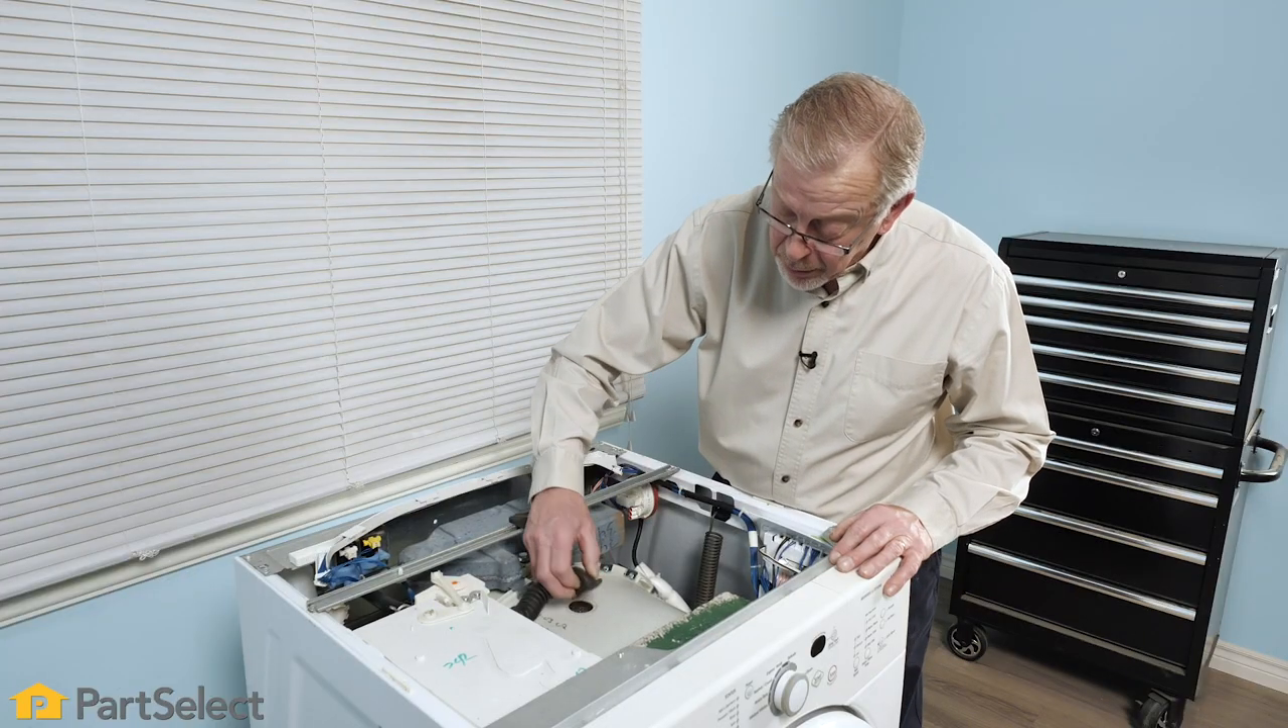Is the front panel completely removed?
No.